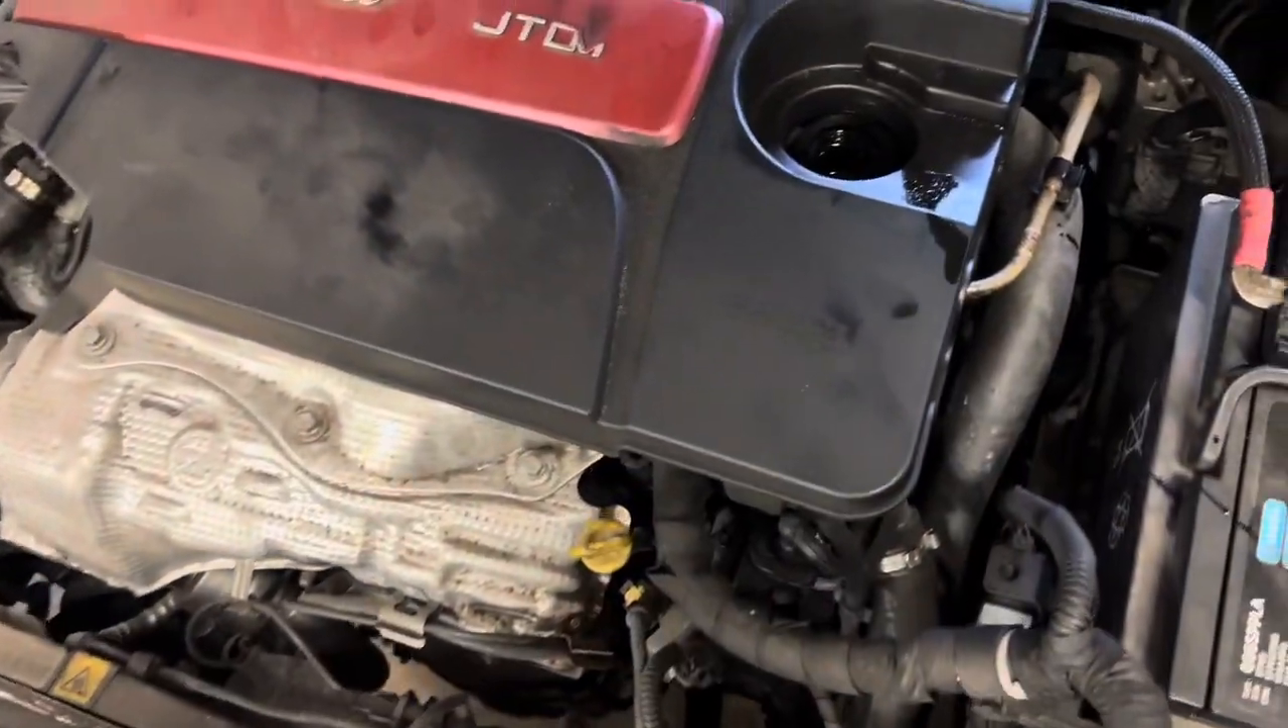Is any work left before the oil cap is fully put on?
Yes.